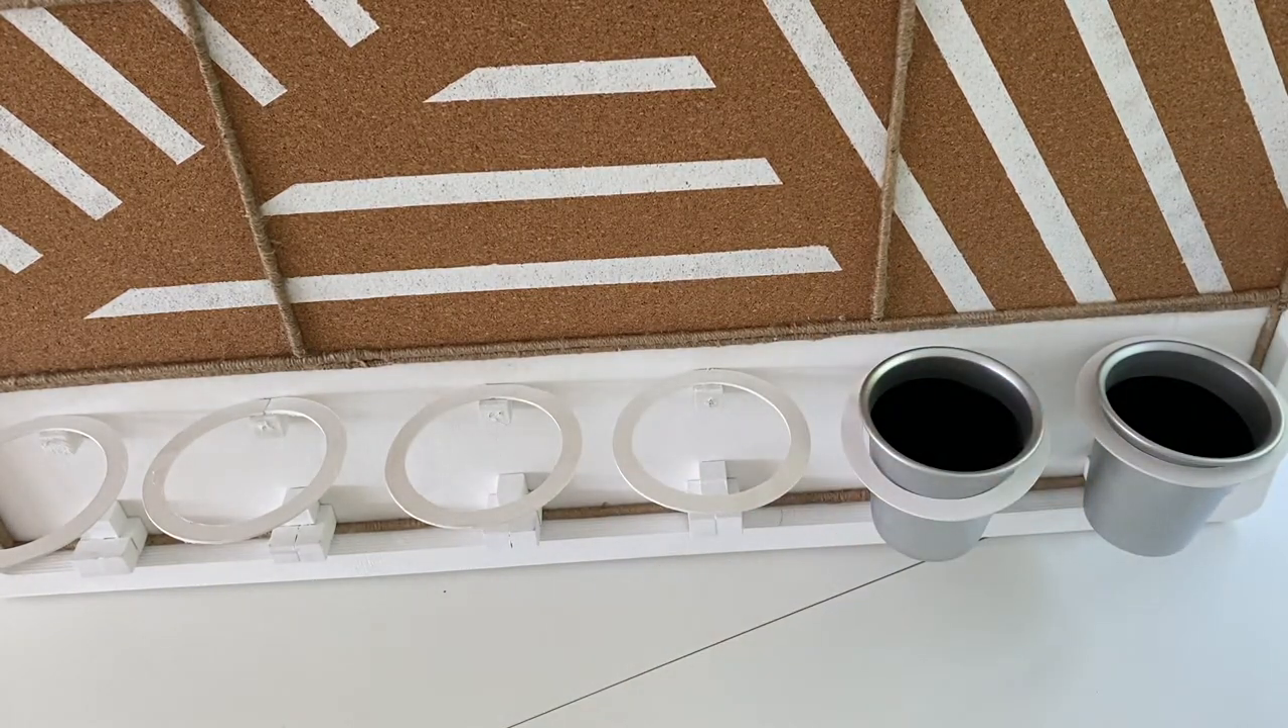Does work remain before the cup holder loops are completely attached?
No.